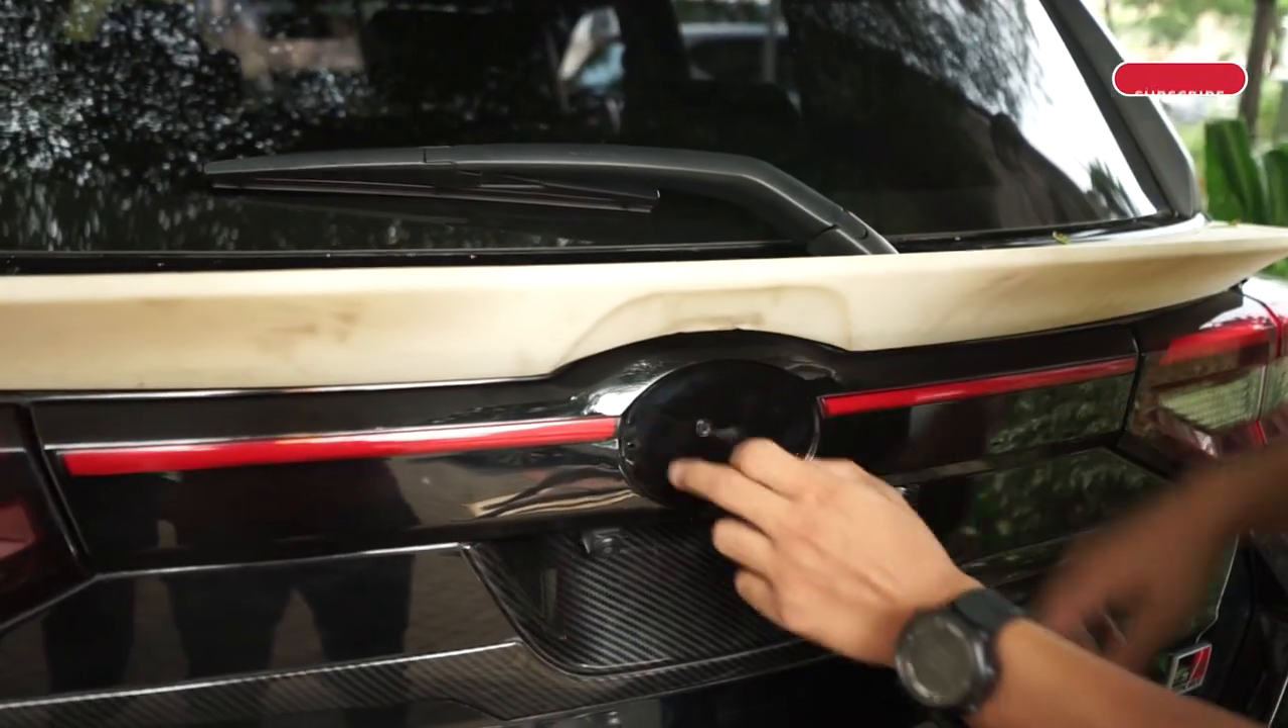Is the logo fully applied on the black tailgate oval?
No.